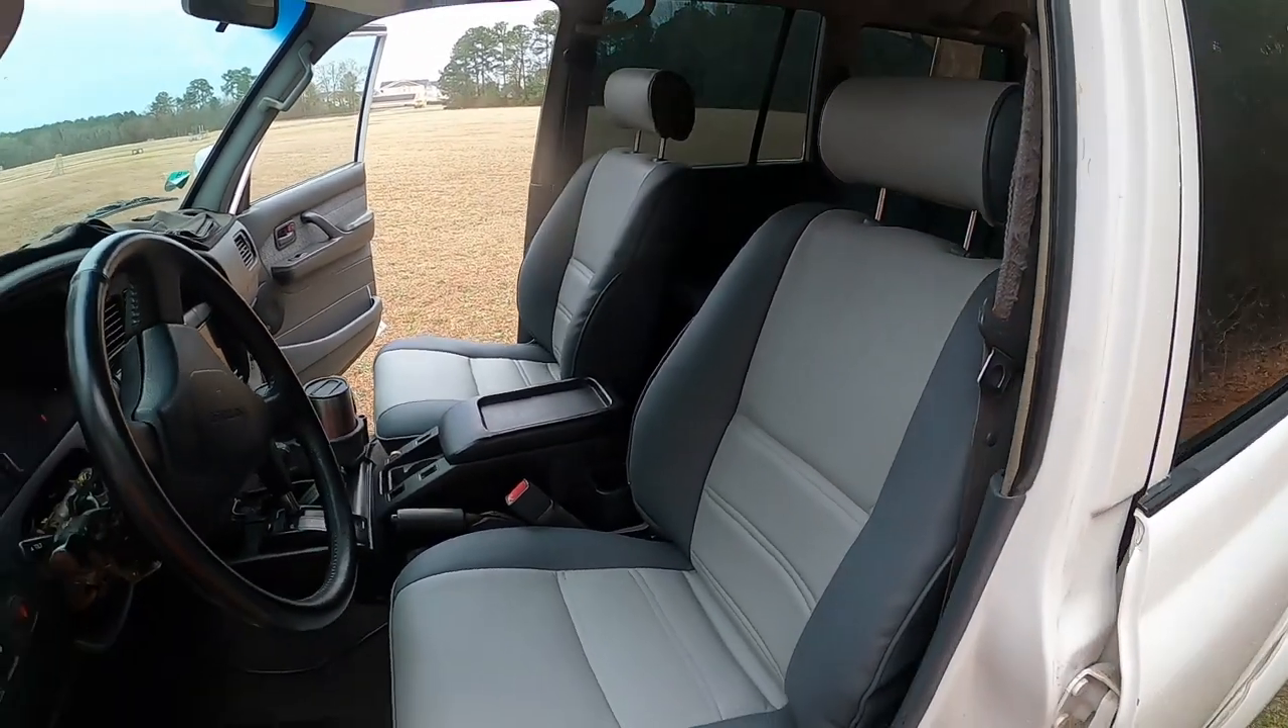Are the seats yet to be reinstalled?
No.